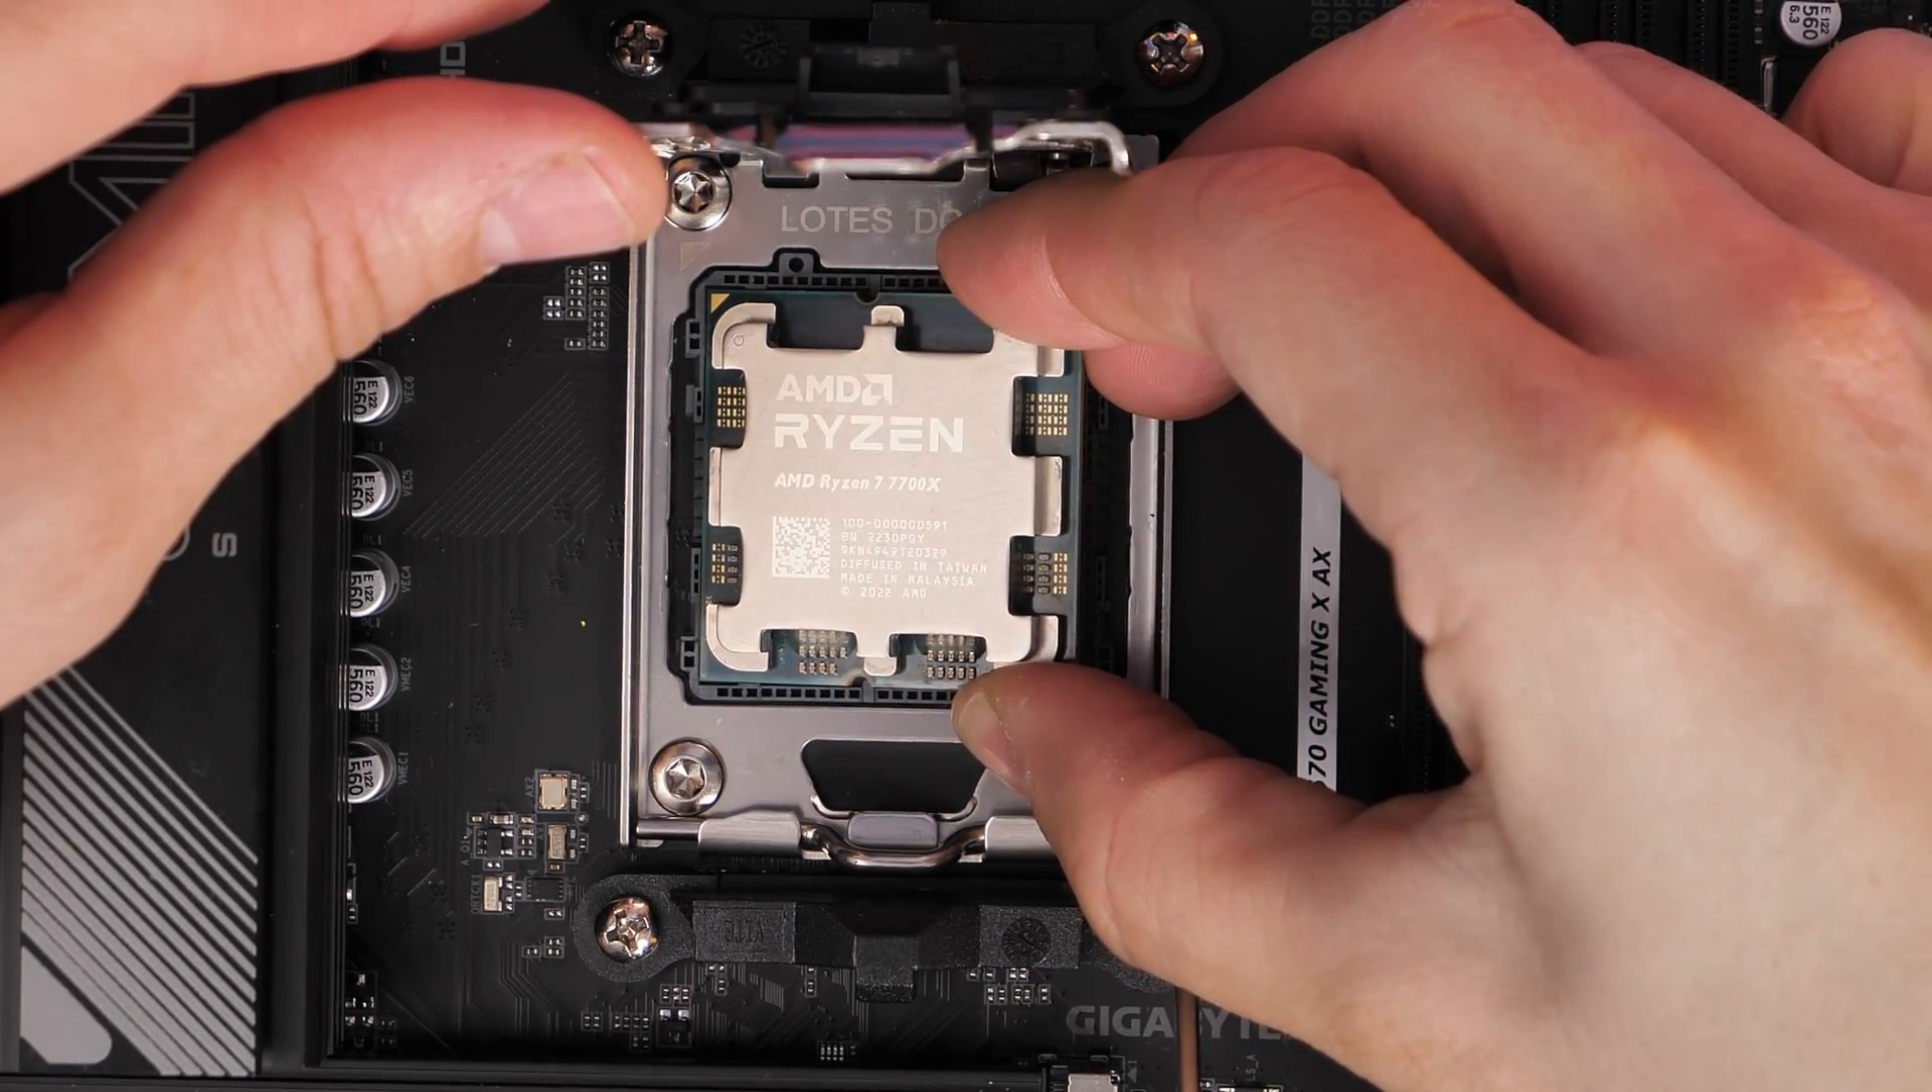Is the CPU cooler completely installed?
No.